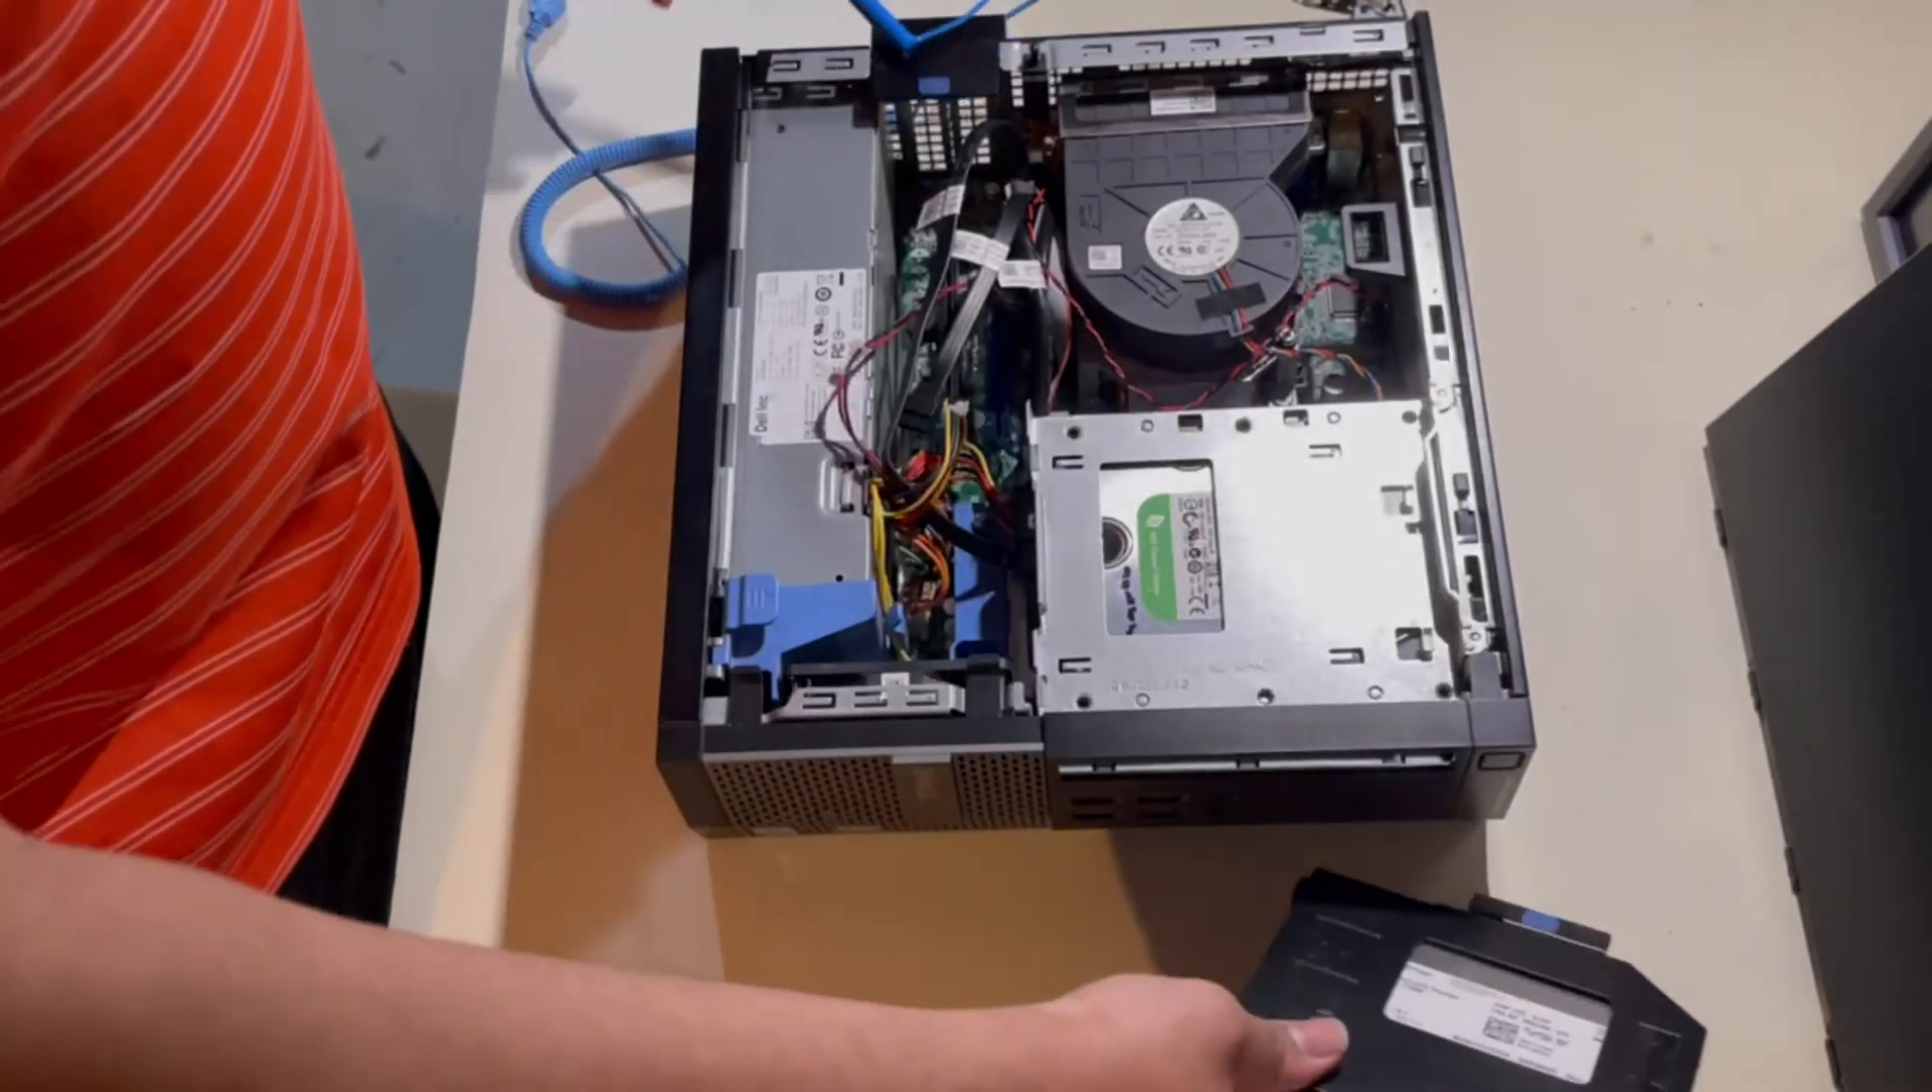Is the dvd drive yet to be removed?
No.